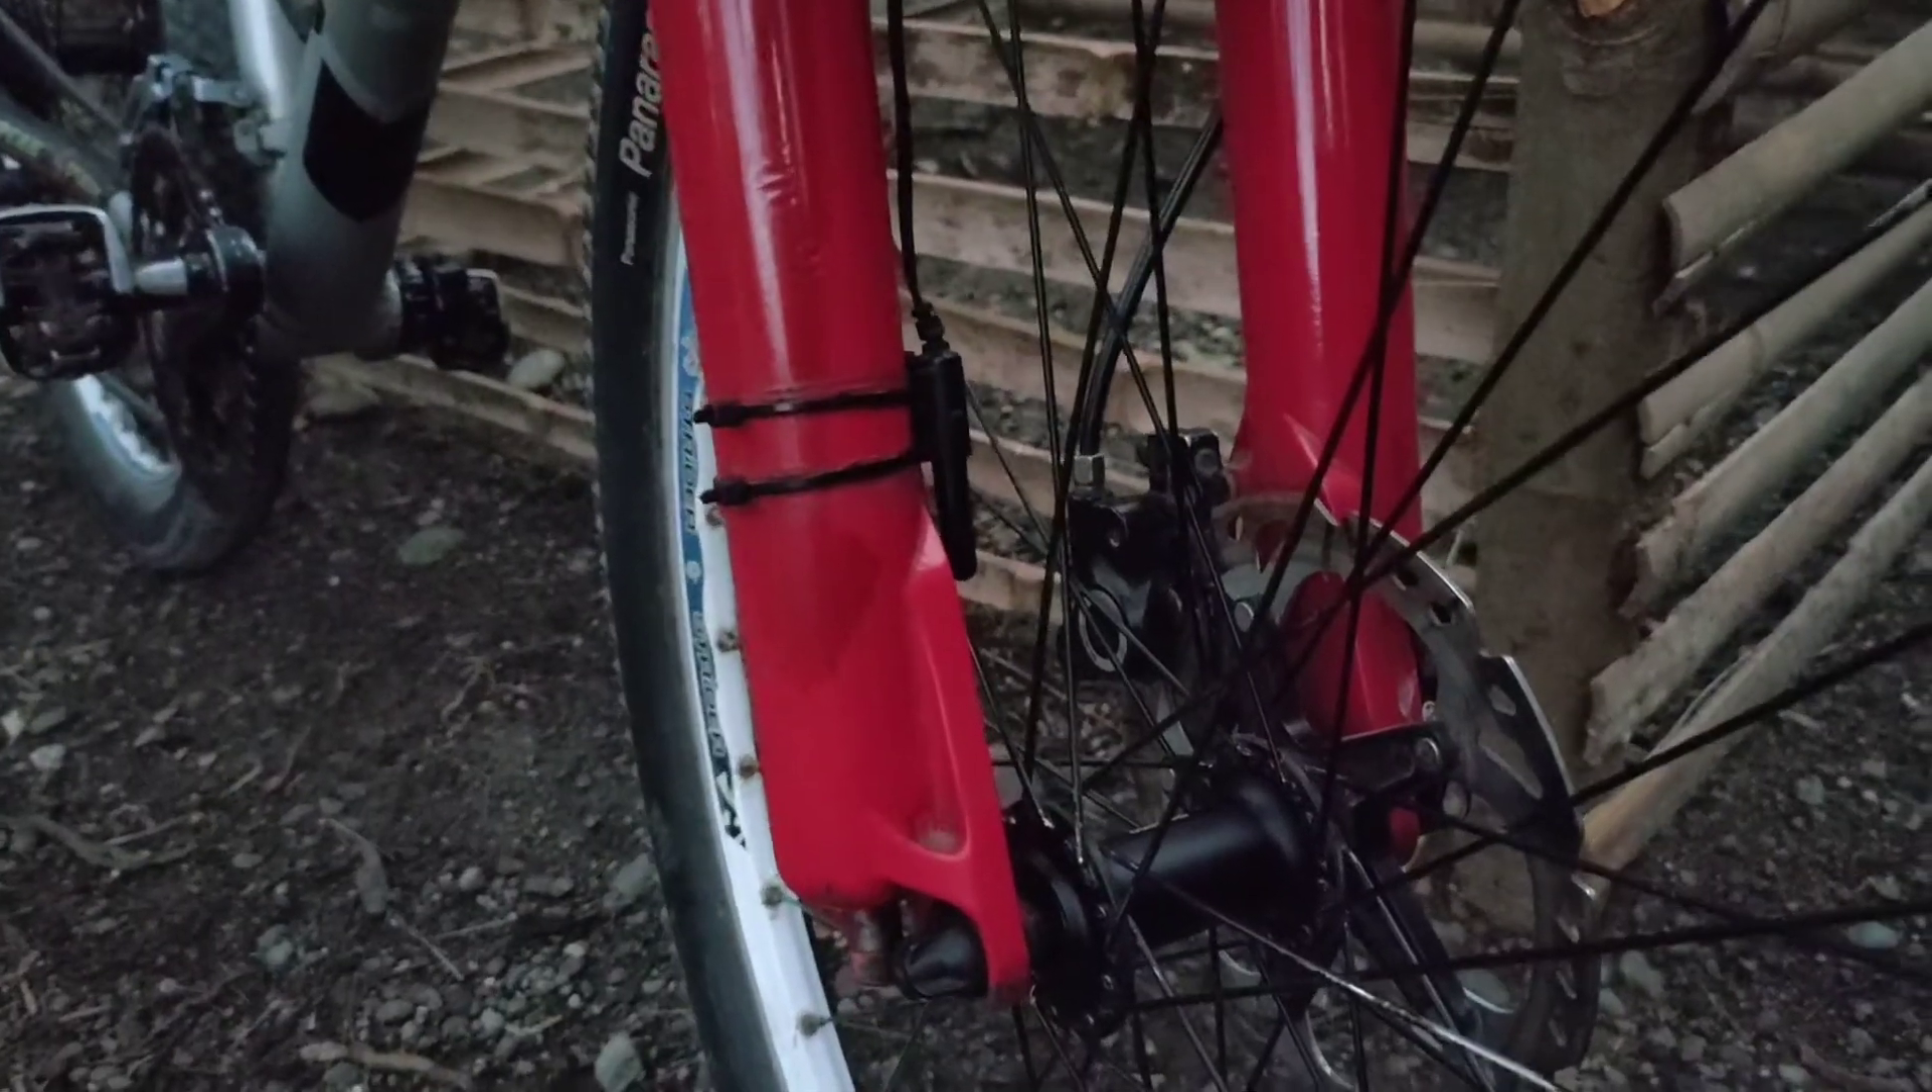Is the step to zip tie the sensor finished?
Yes.